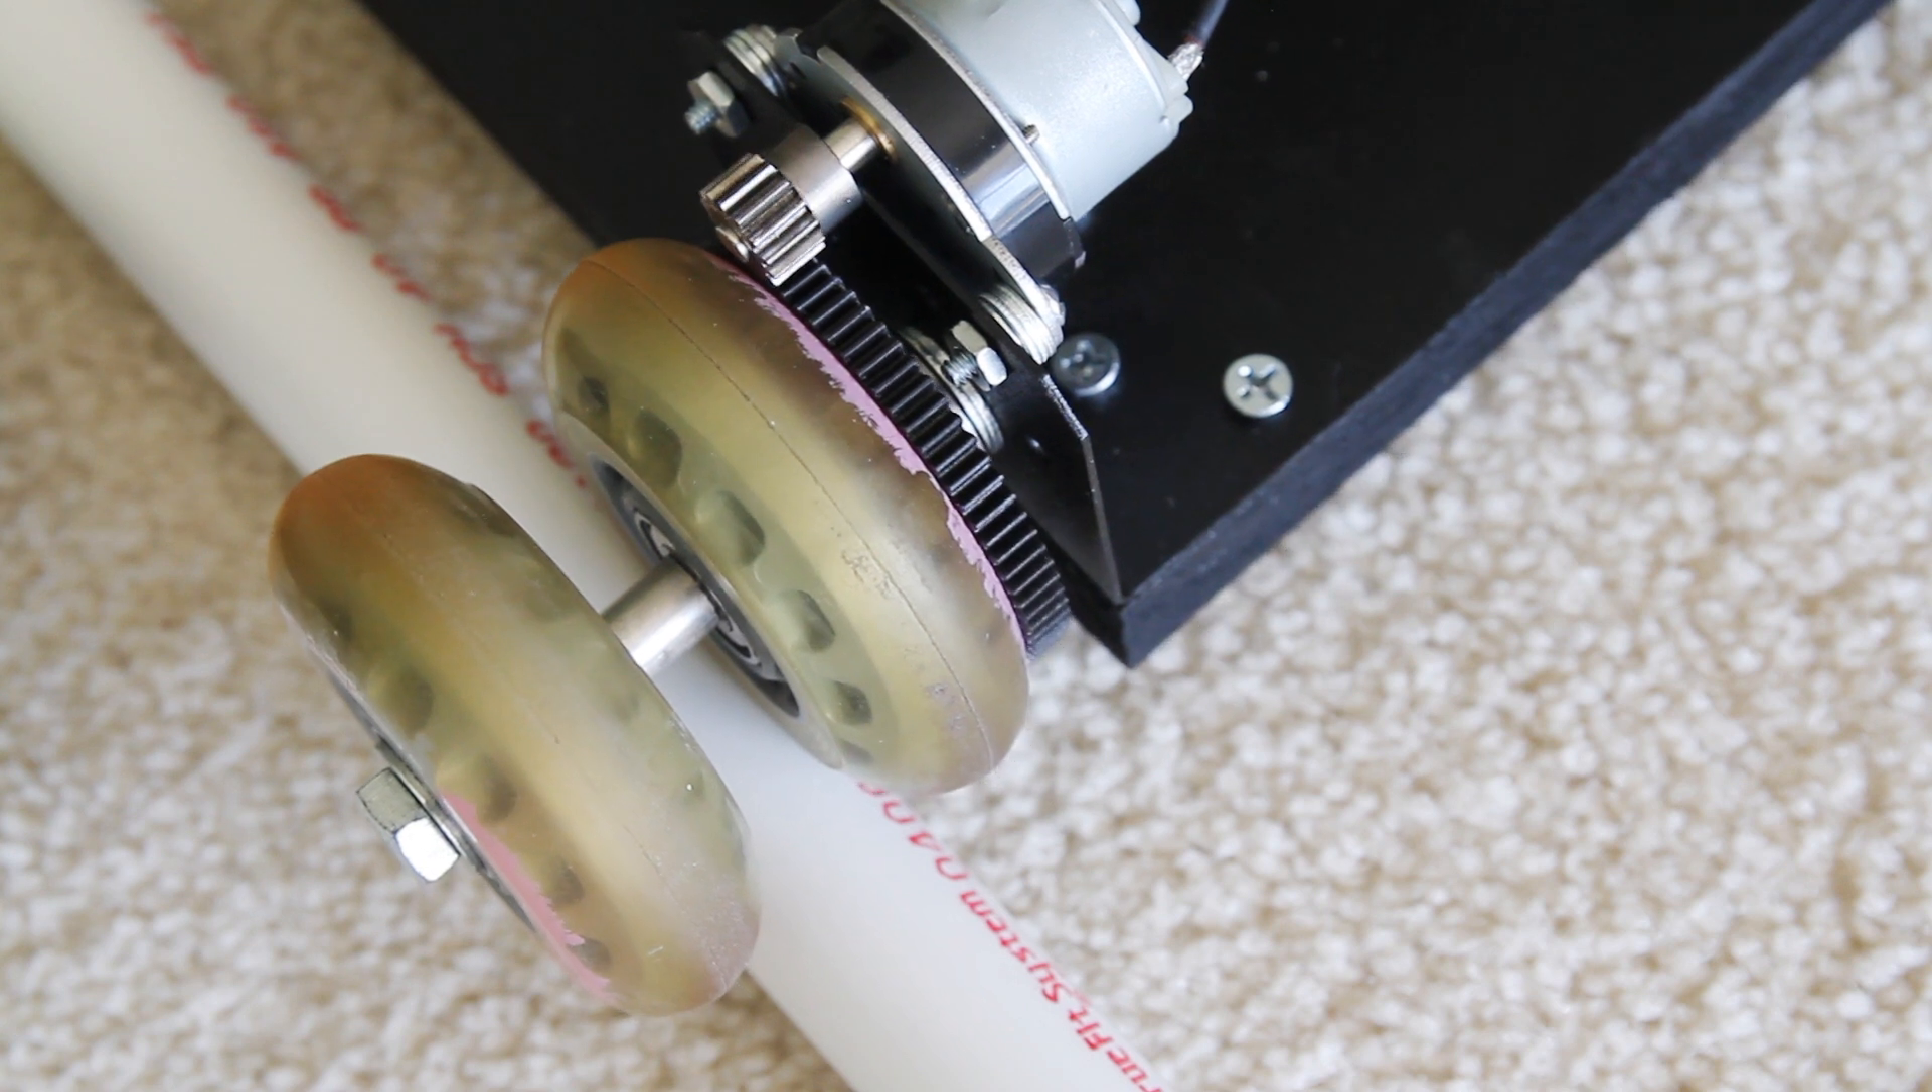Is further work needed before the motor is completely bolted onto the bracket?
No.